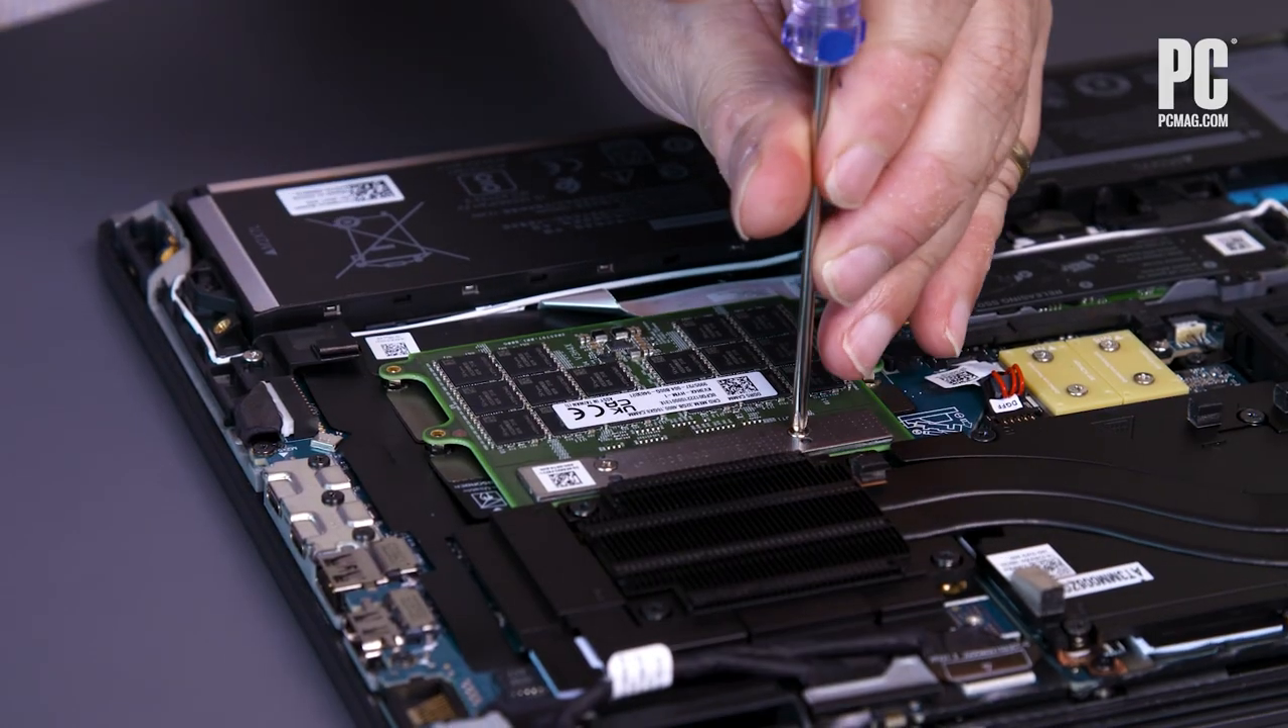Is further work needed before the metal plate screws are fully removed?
Yes.